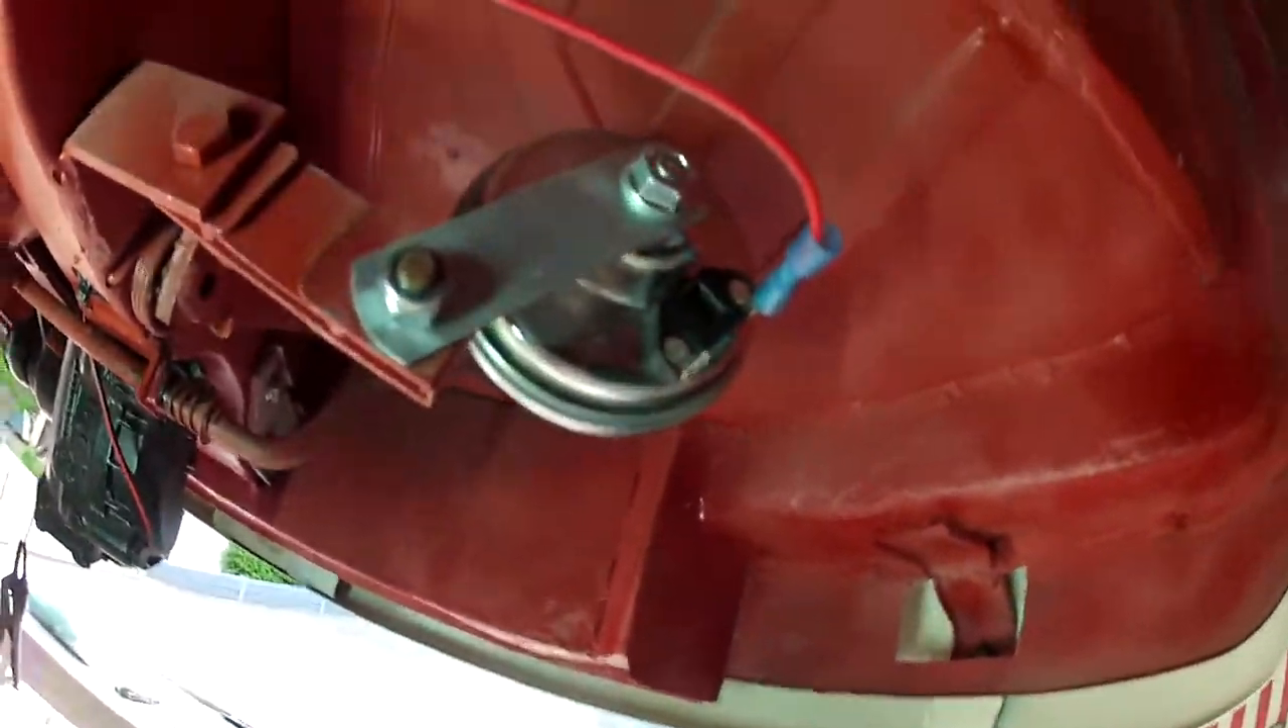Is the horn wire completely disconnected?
No.